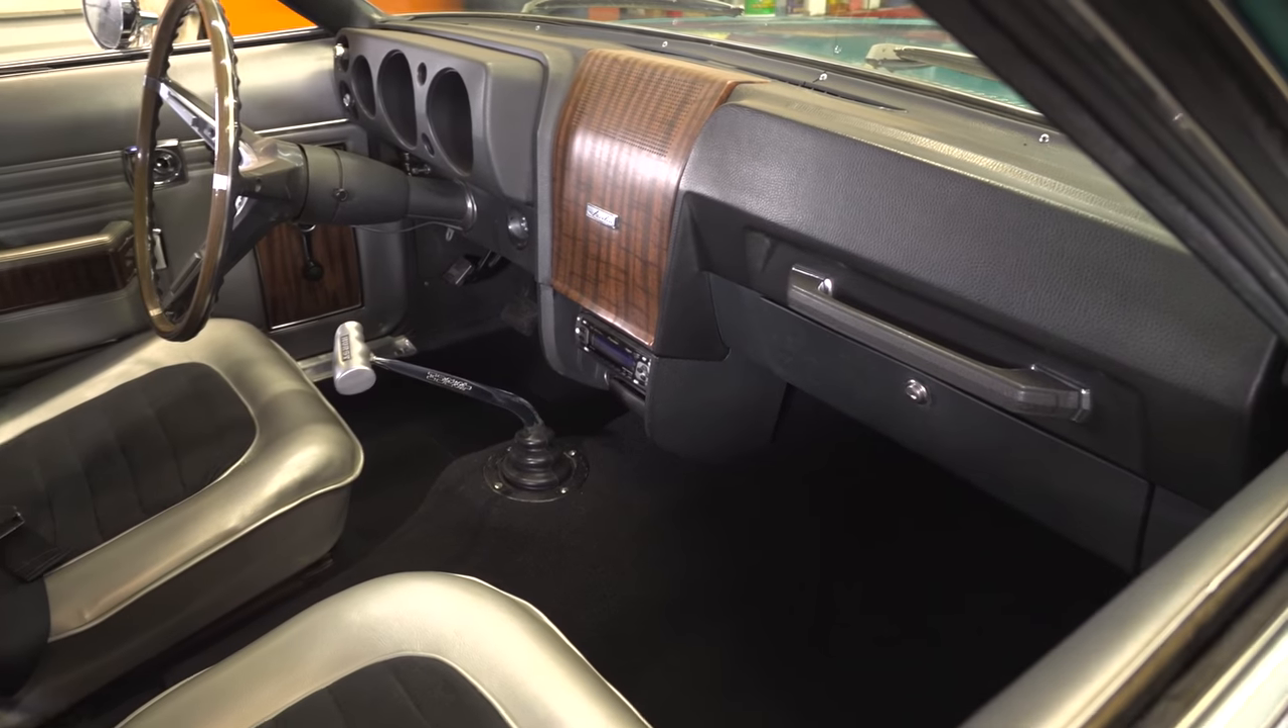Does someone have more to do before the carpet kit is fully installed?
No.